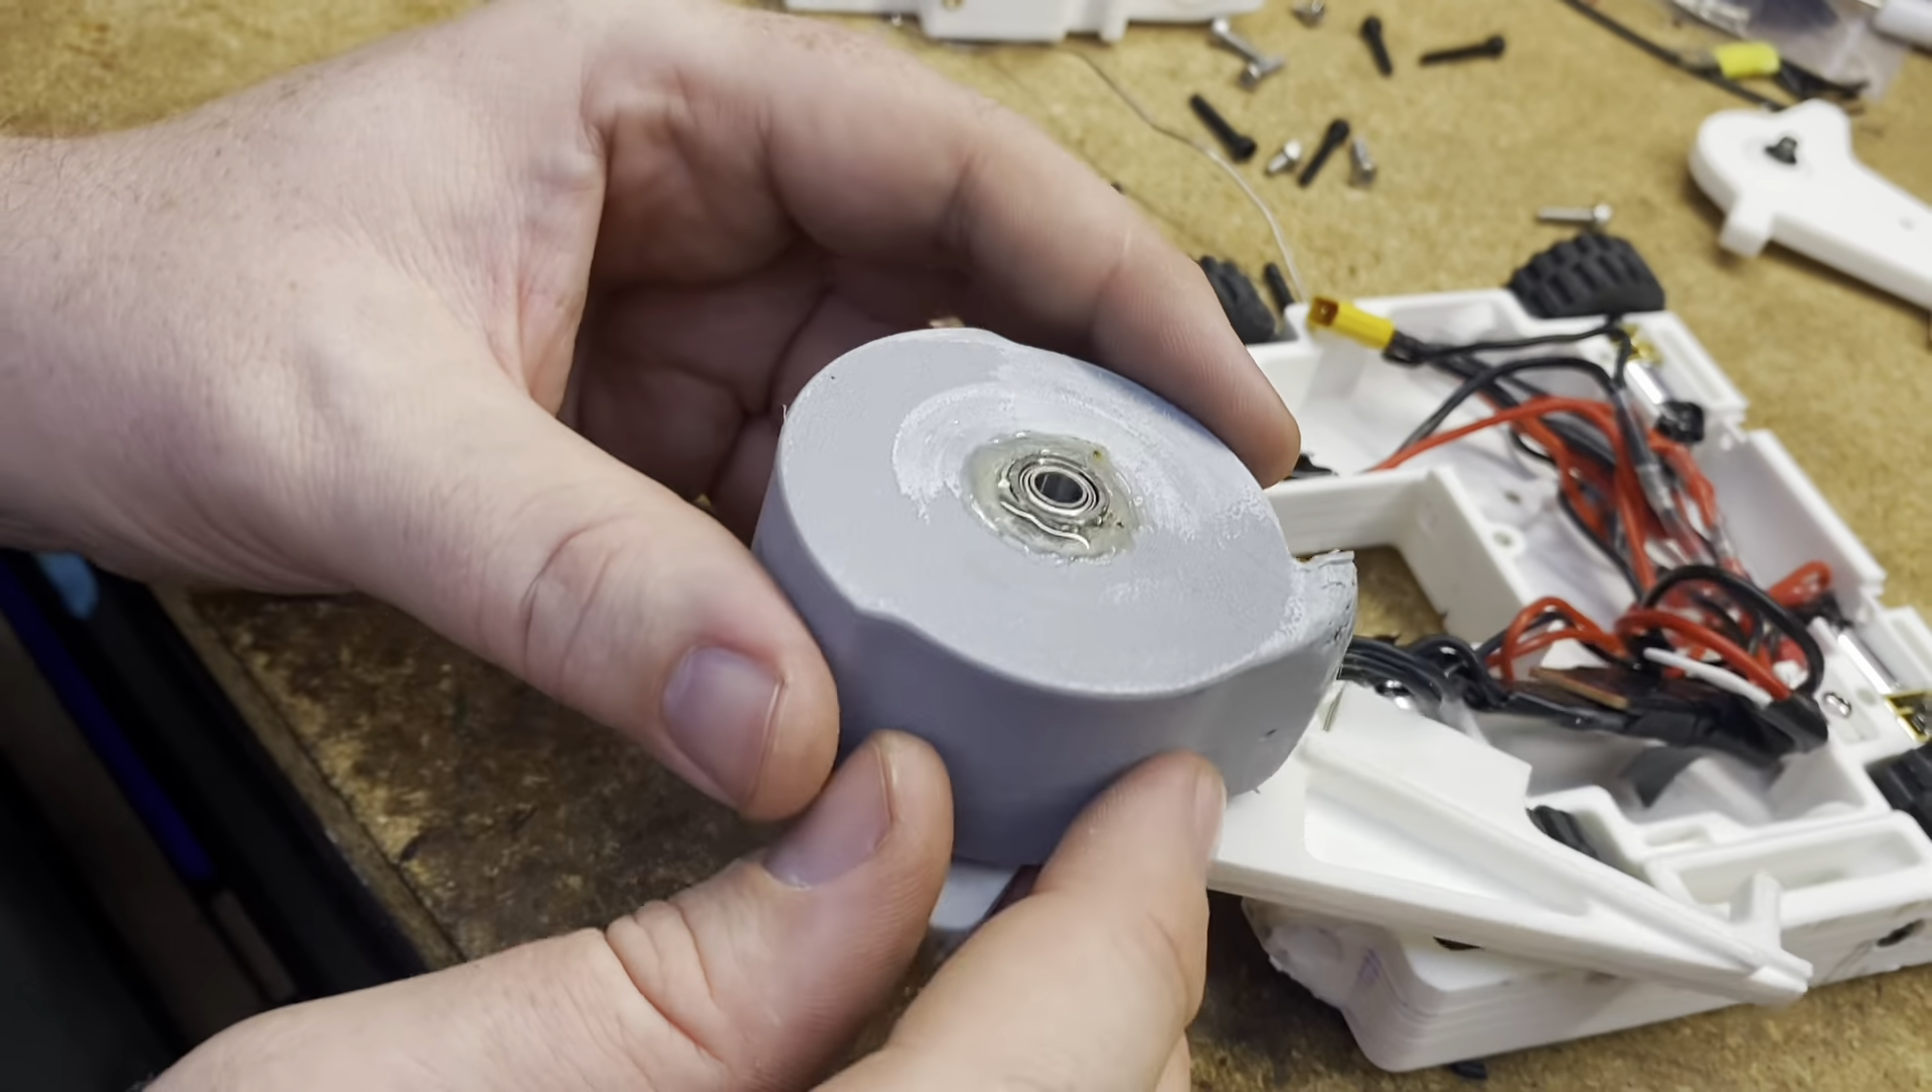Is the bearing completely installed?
Yes.